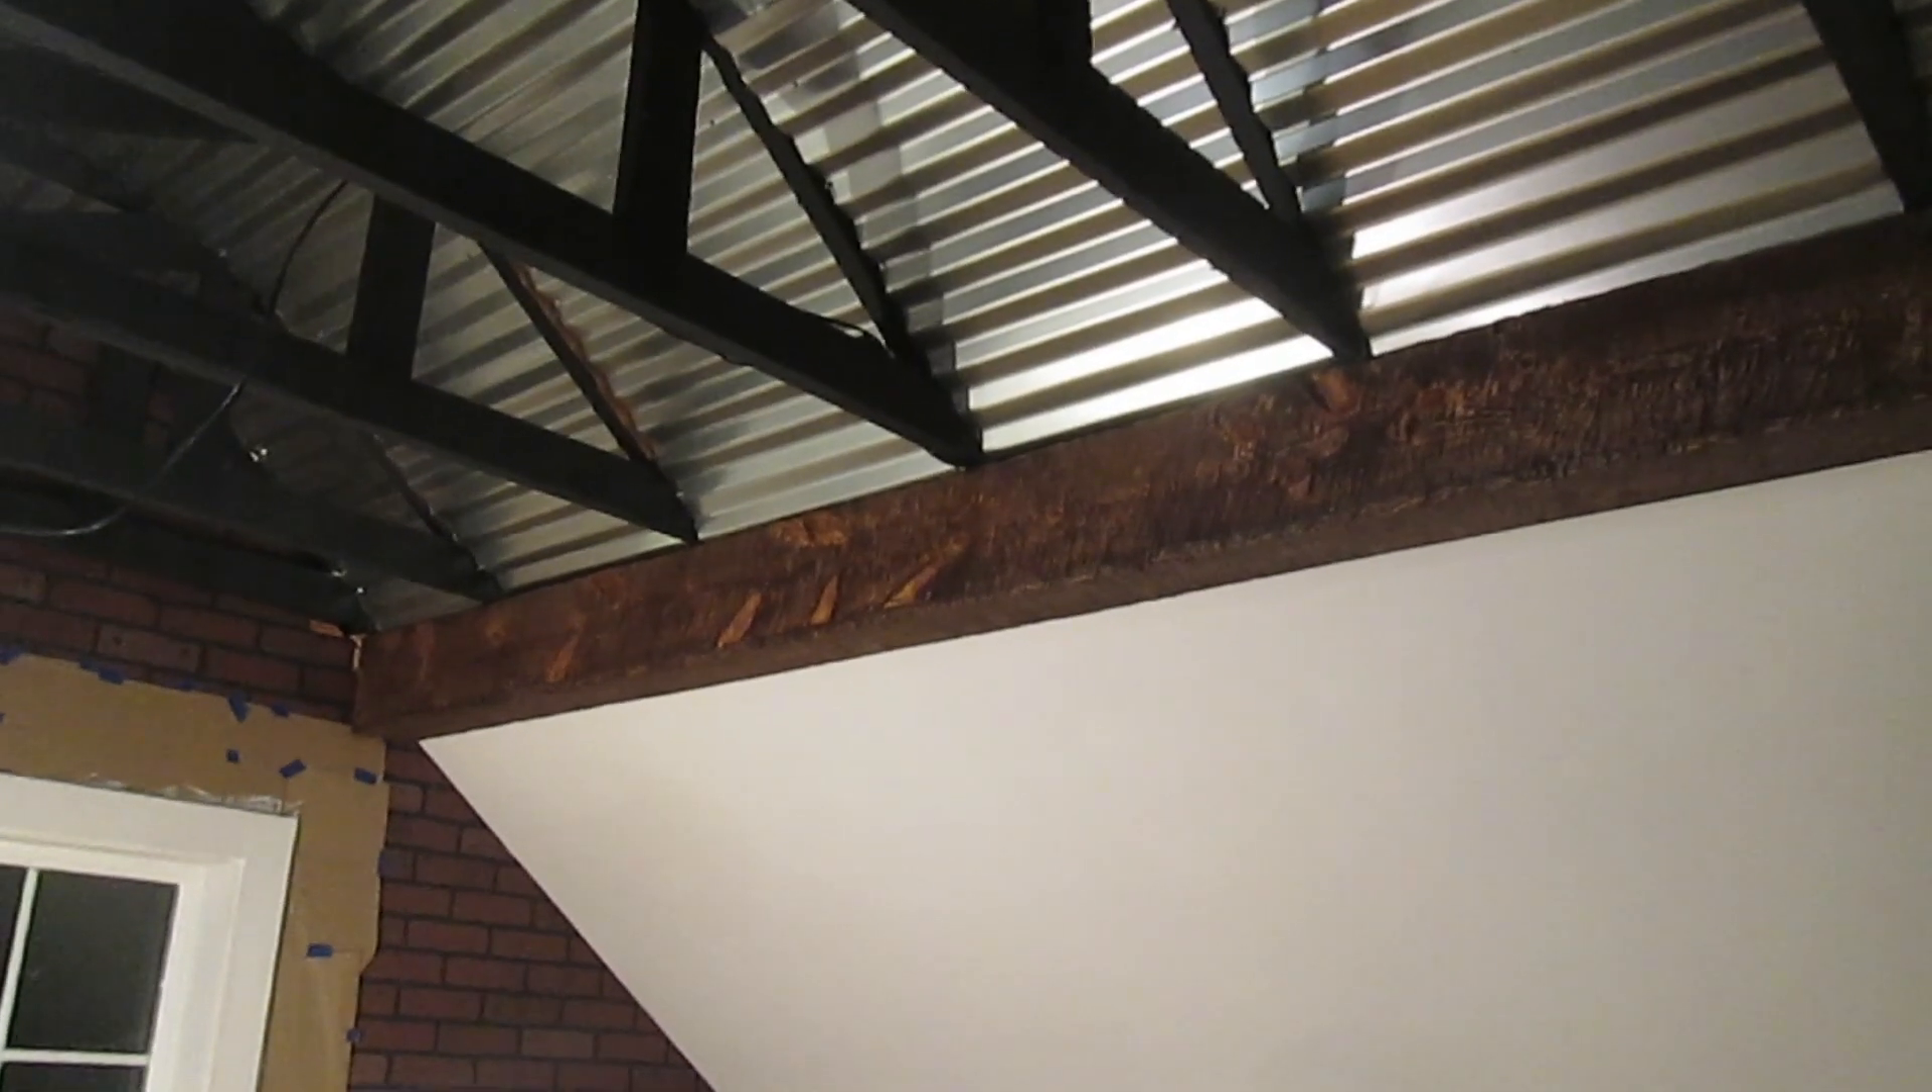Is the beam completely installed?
Yes.